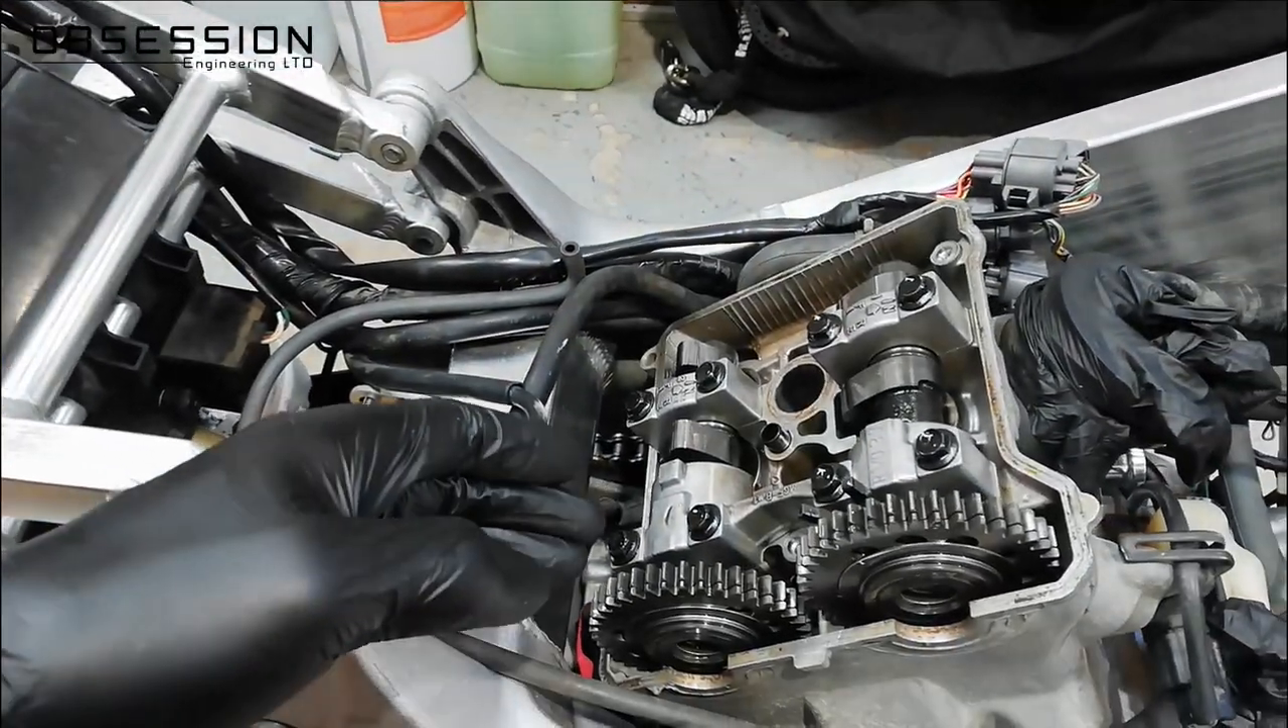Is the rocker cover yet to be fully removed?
No.